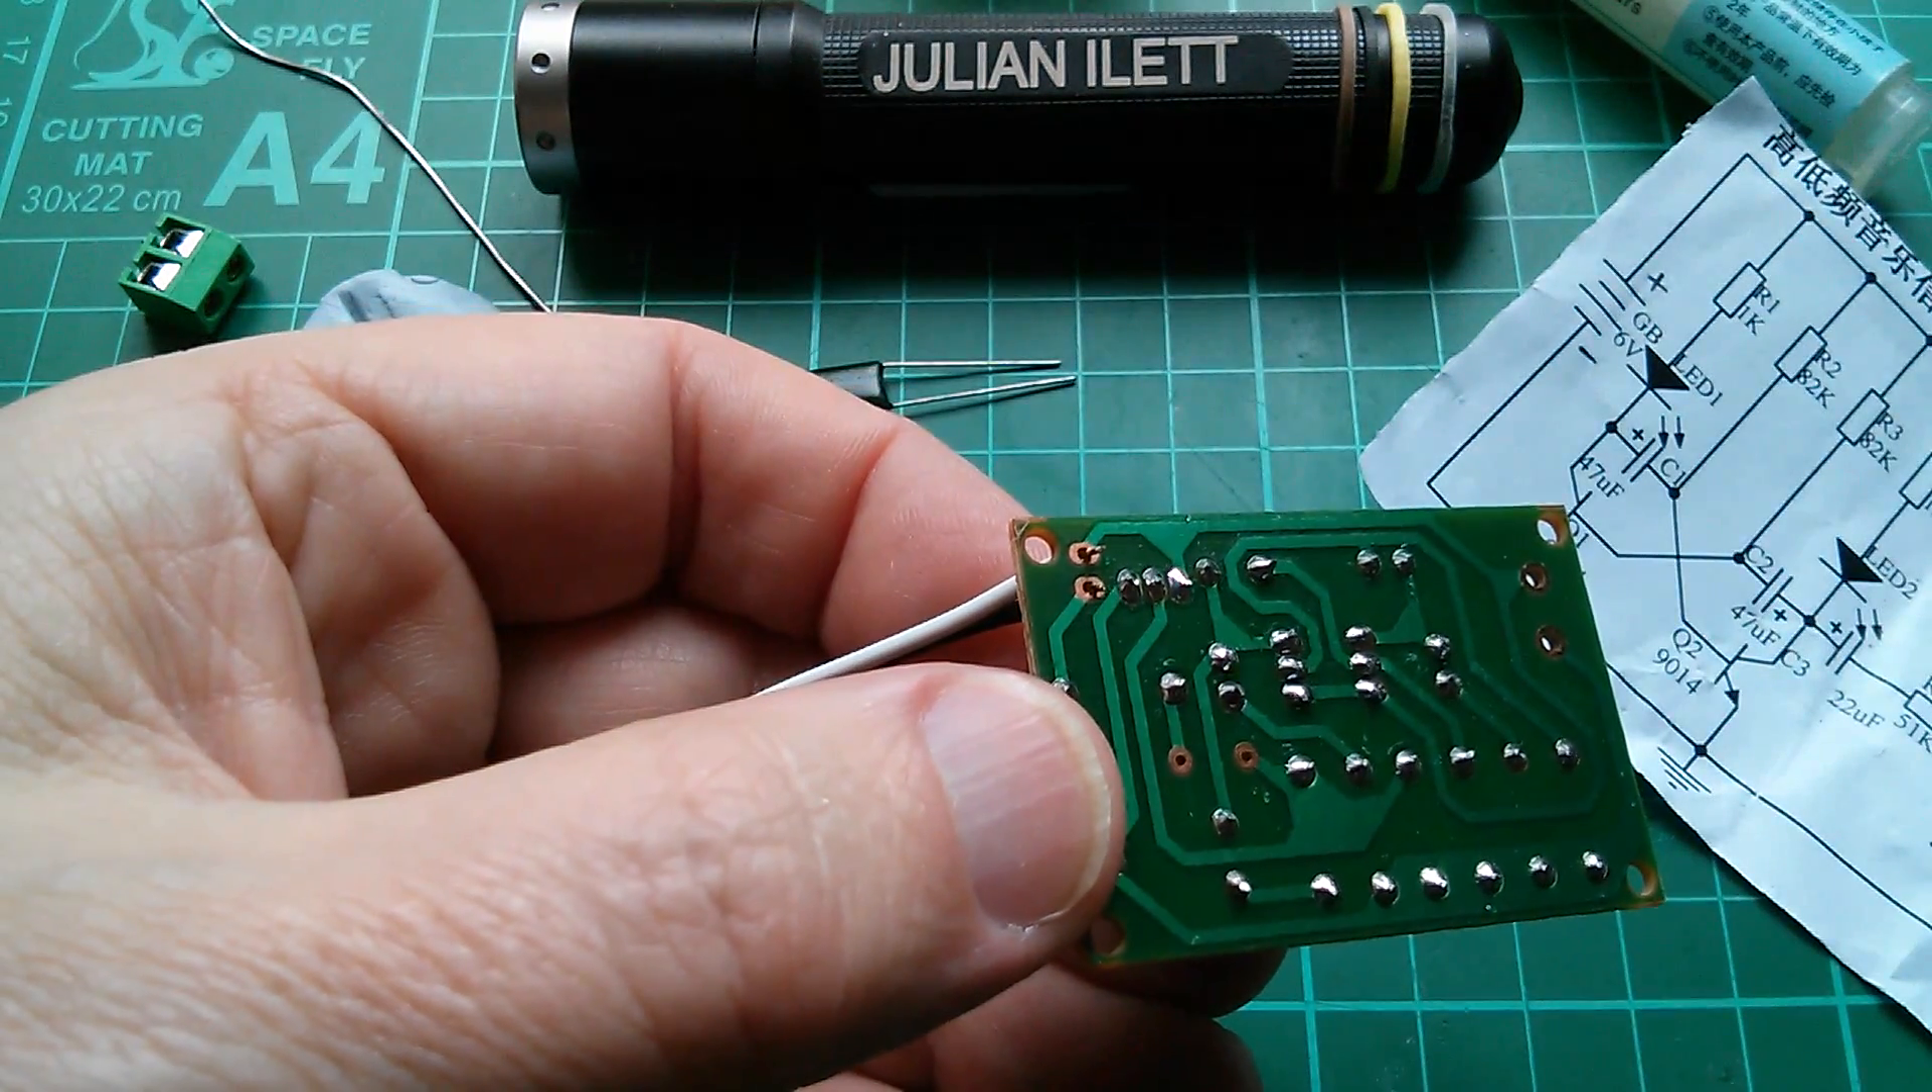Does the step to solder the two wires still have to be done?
Yes.